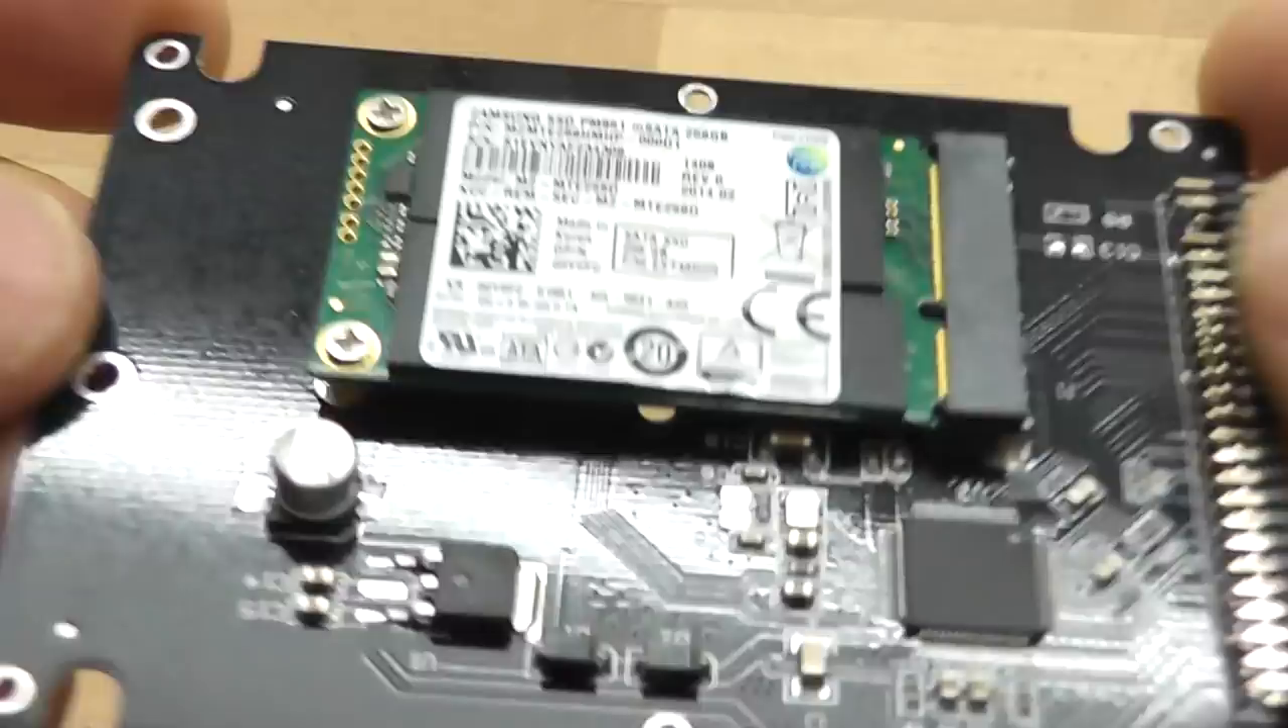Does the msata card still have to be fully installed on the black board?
No.